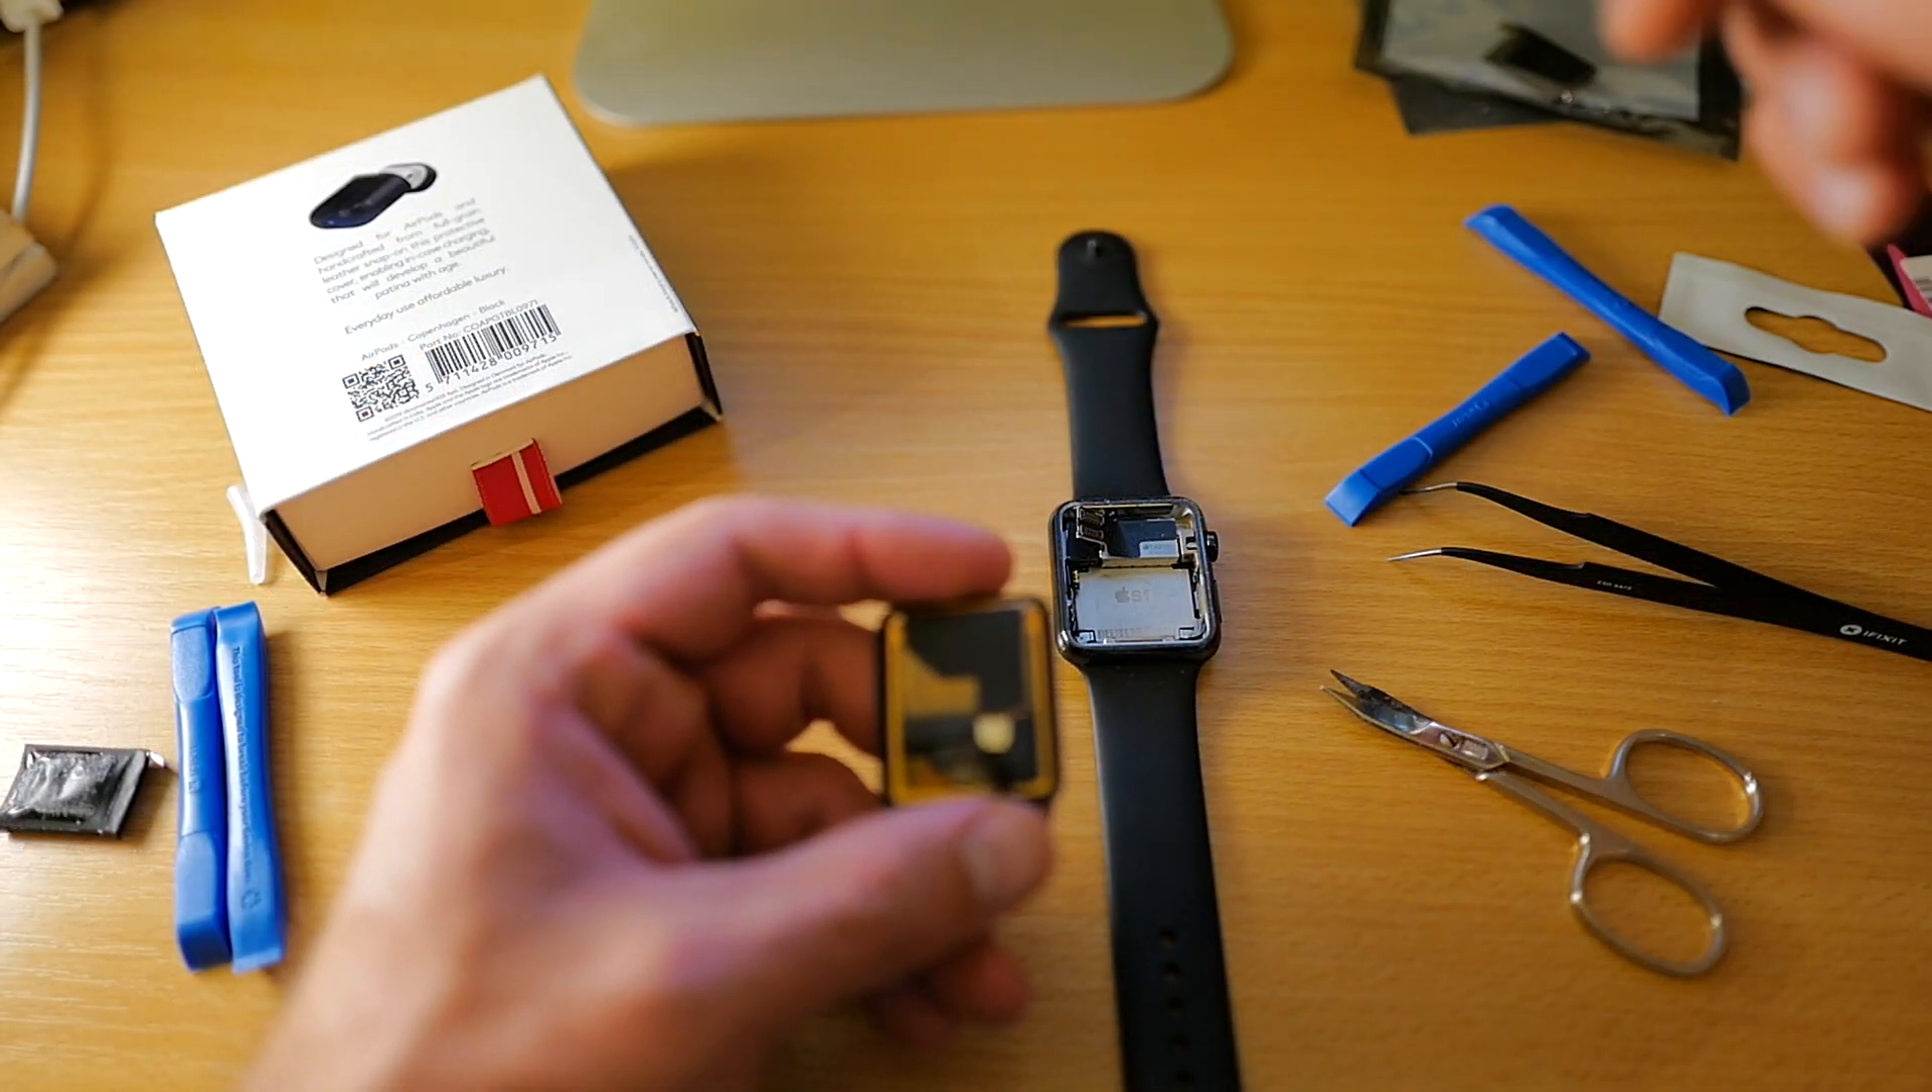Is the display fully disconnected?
Yes.